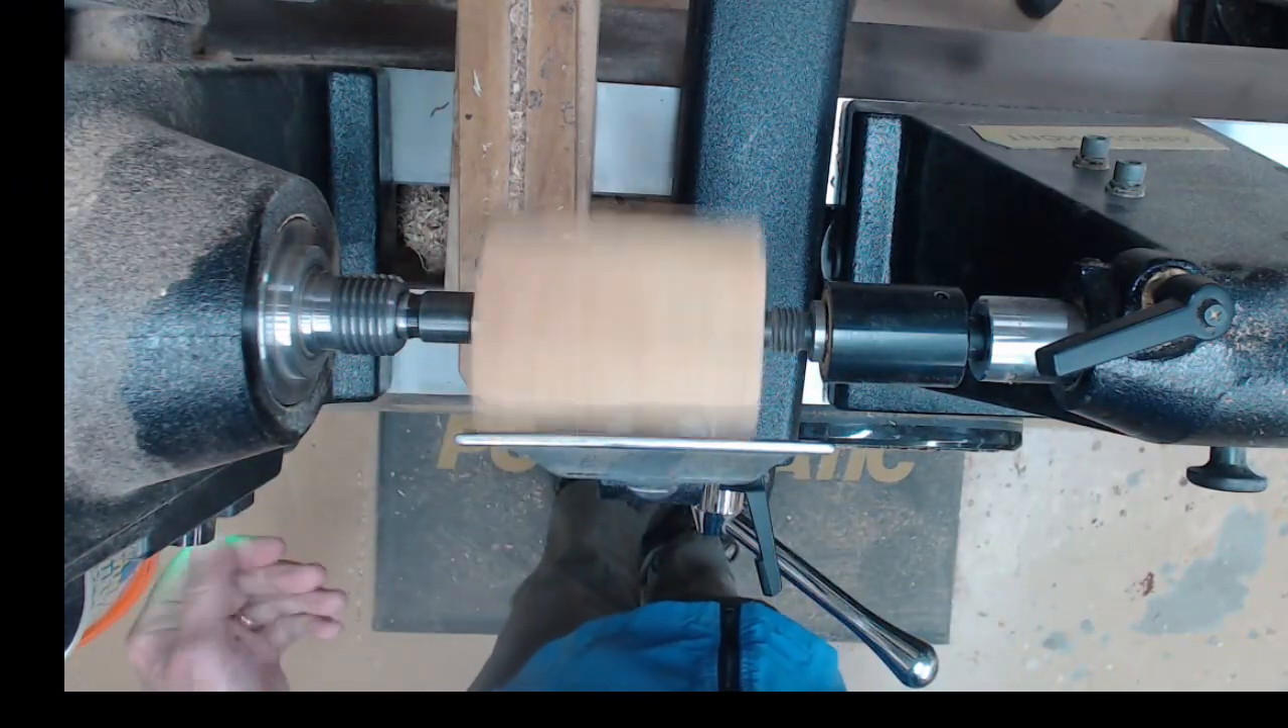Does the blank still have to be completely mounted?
No.